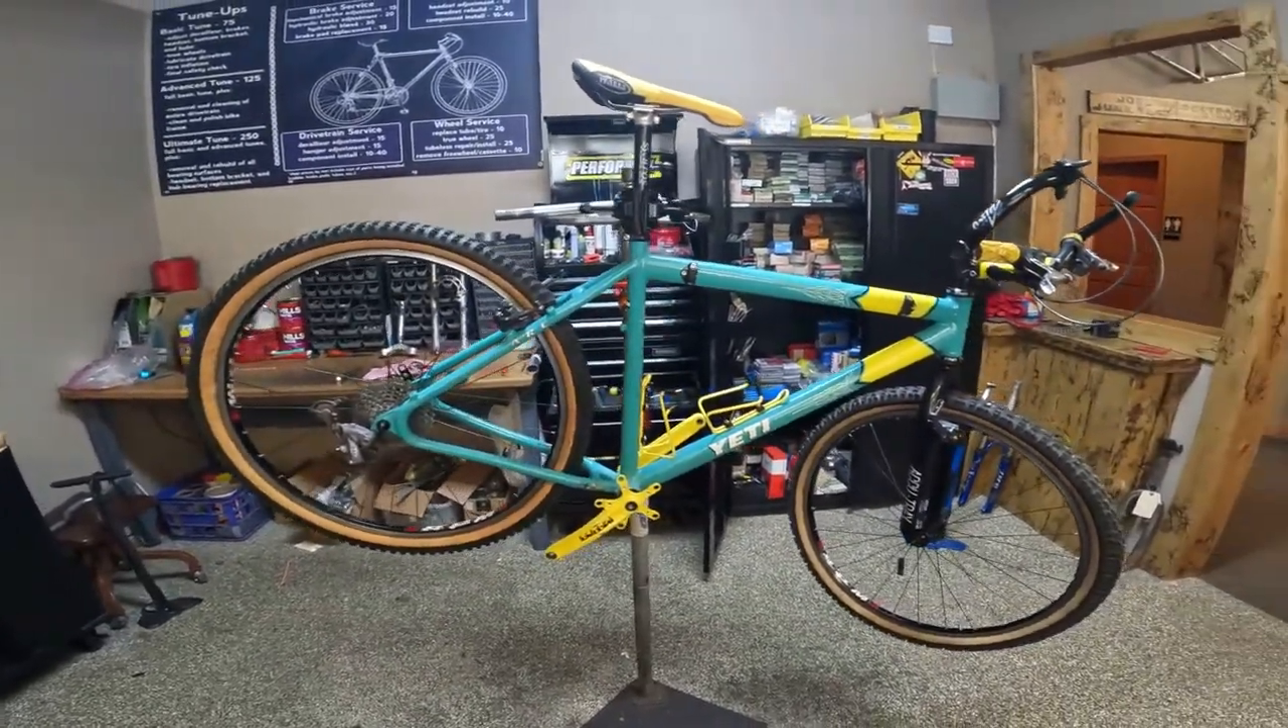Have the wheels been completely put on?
Yes.